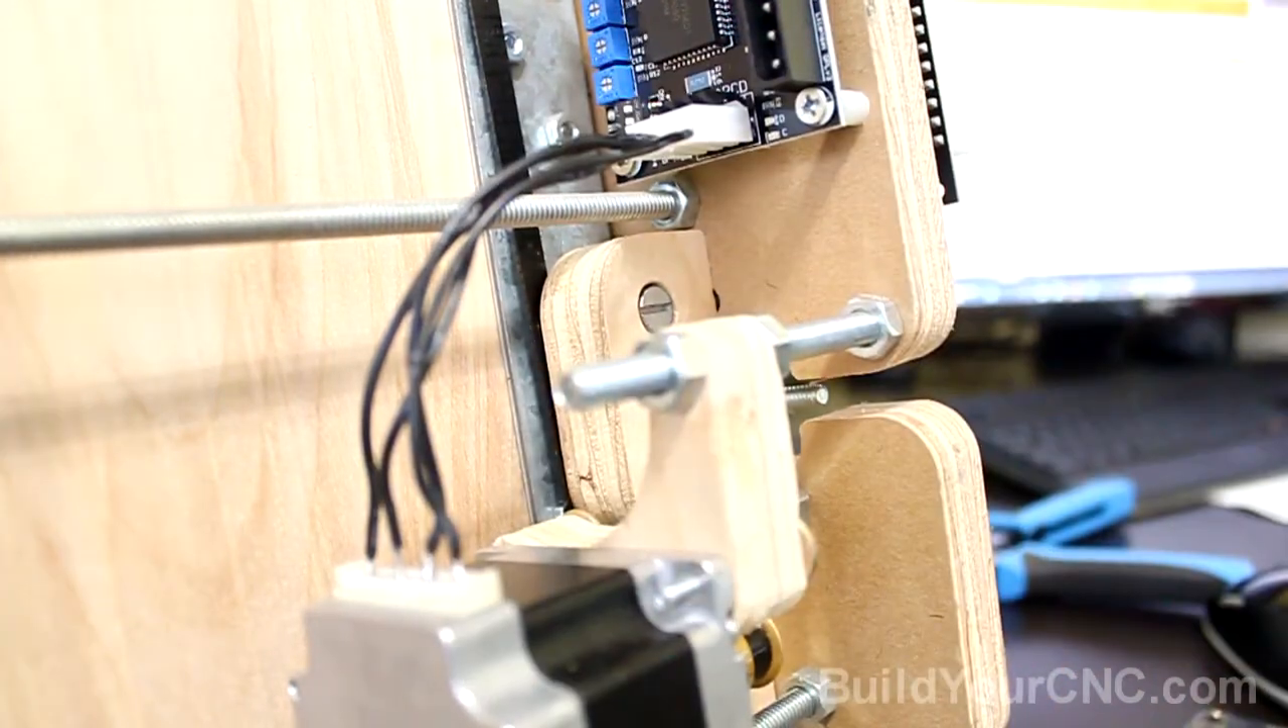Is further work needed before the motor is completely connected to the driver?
No.